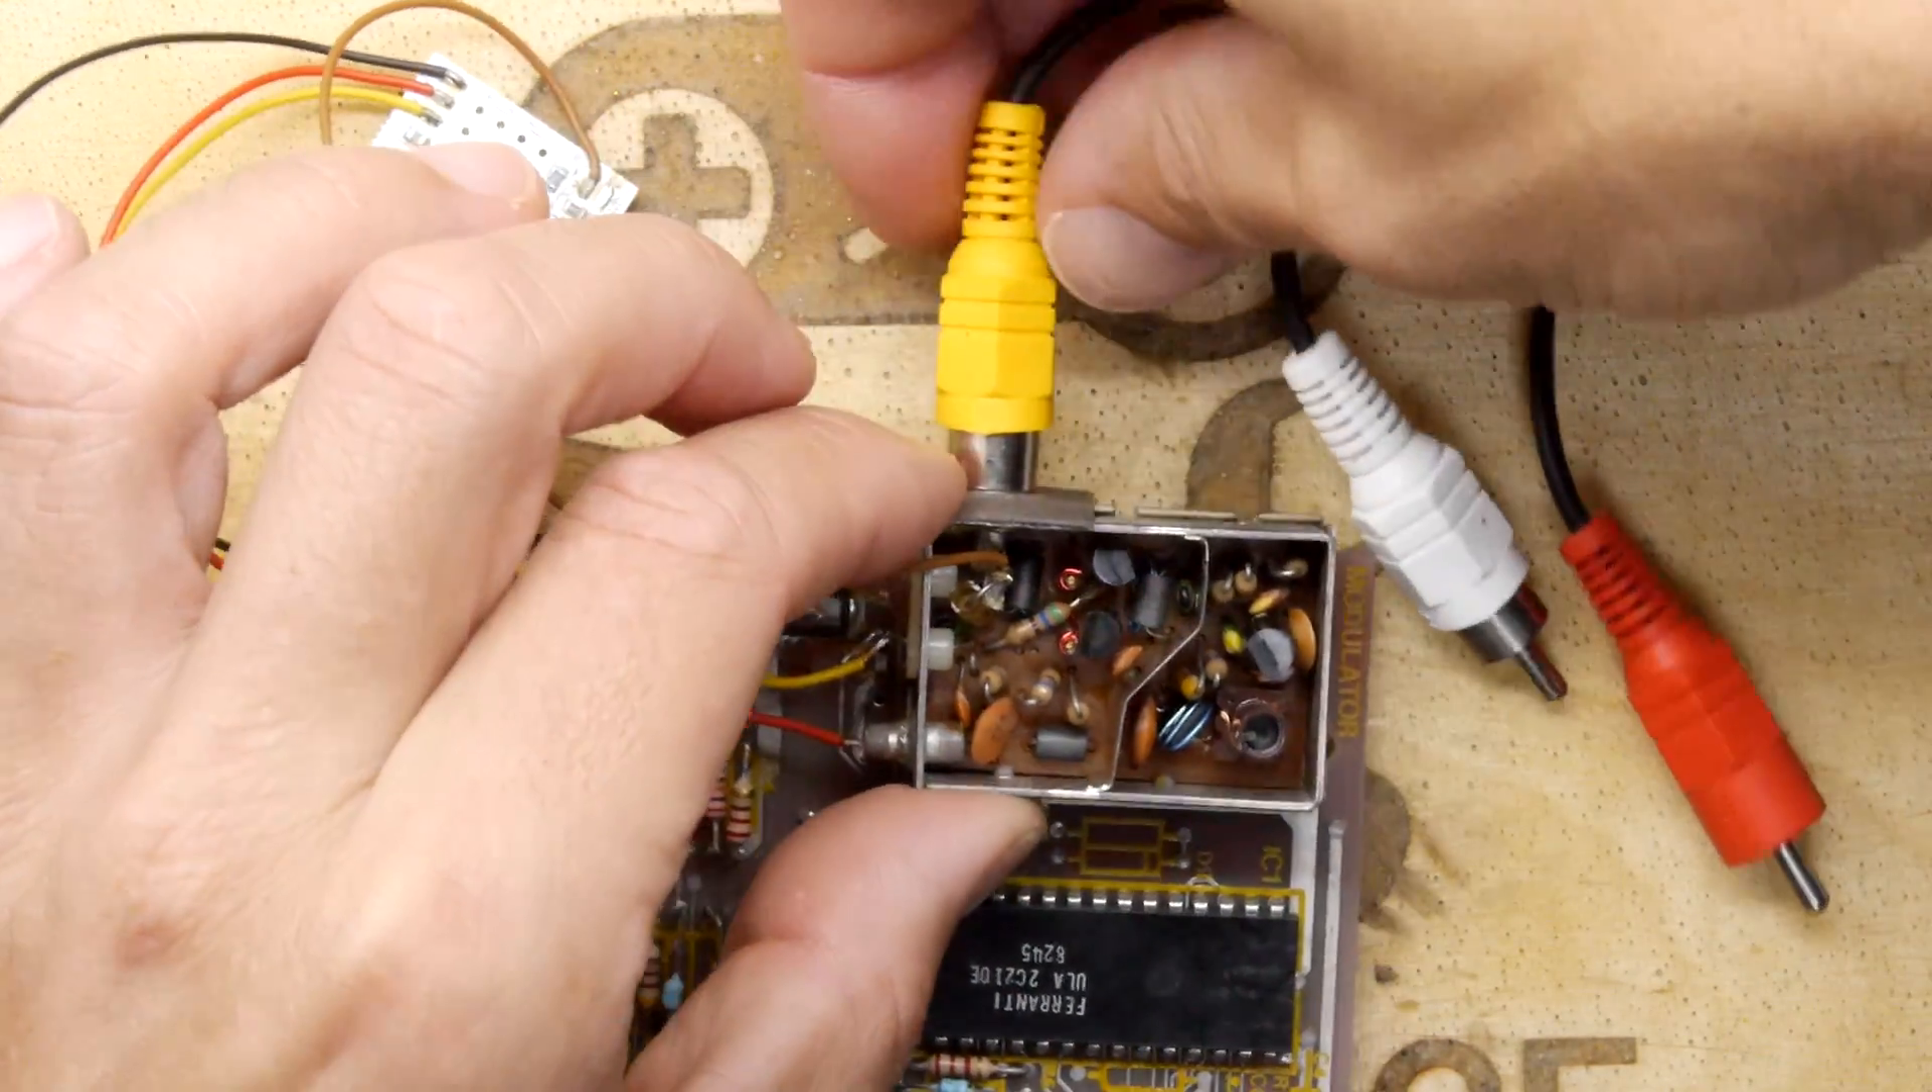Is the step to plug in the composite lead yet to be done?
No.